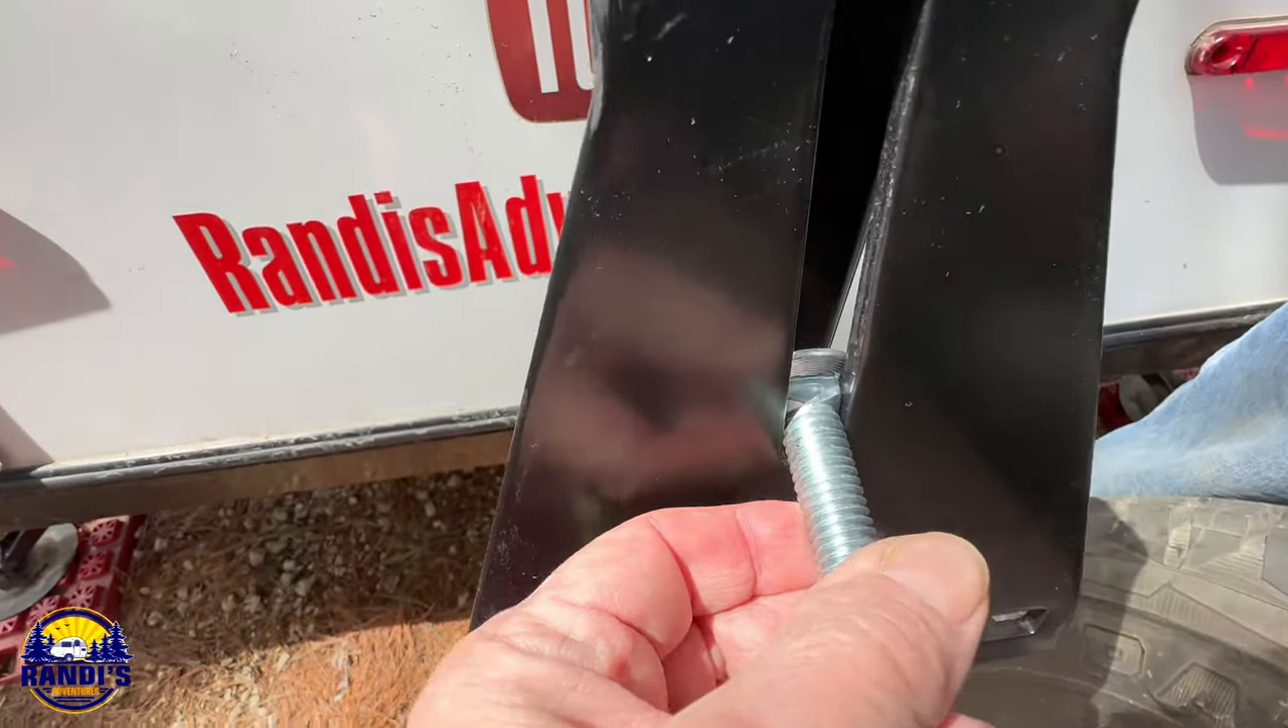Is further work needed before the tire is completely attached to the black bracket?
Yes.